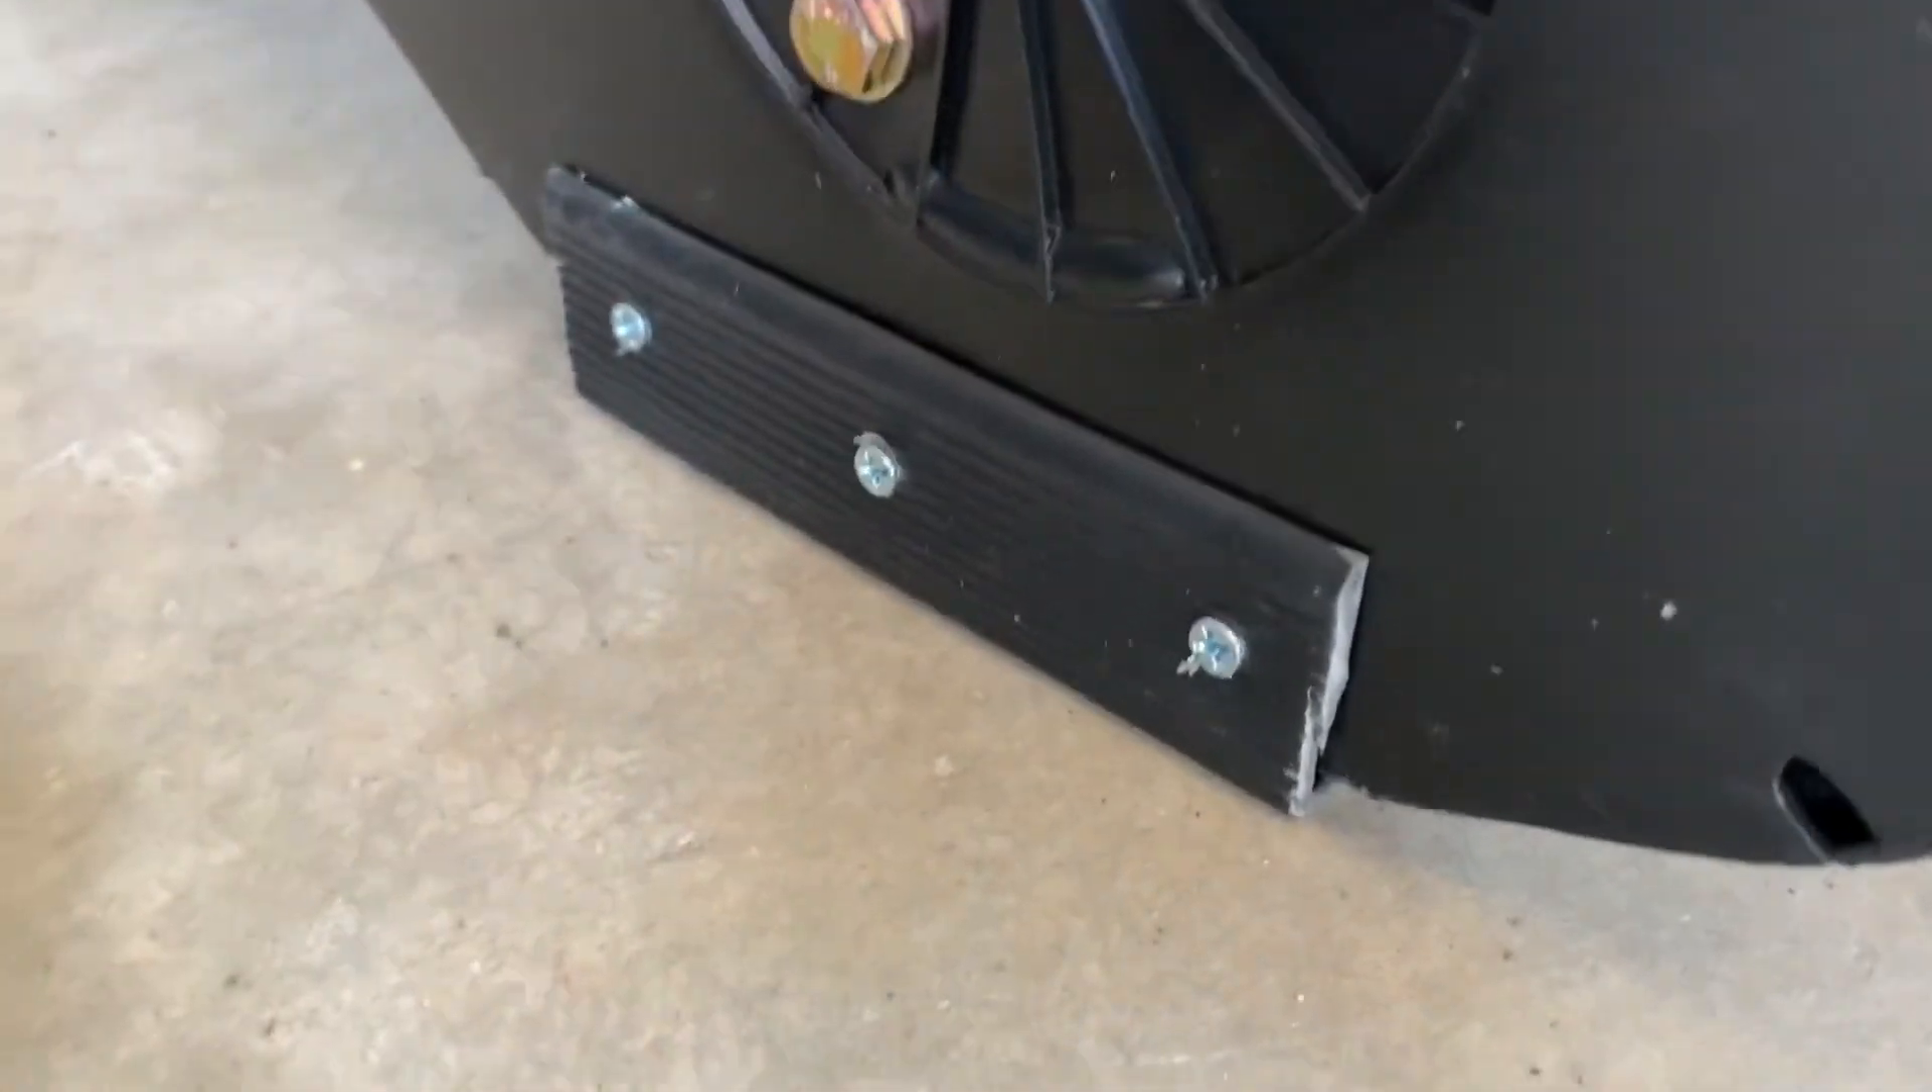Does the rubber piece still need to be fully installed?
No.